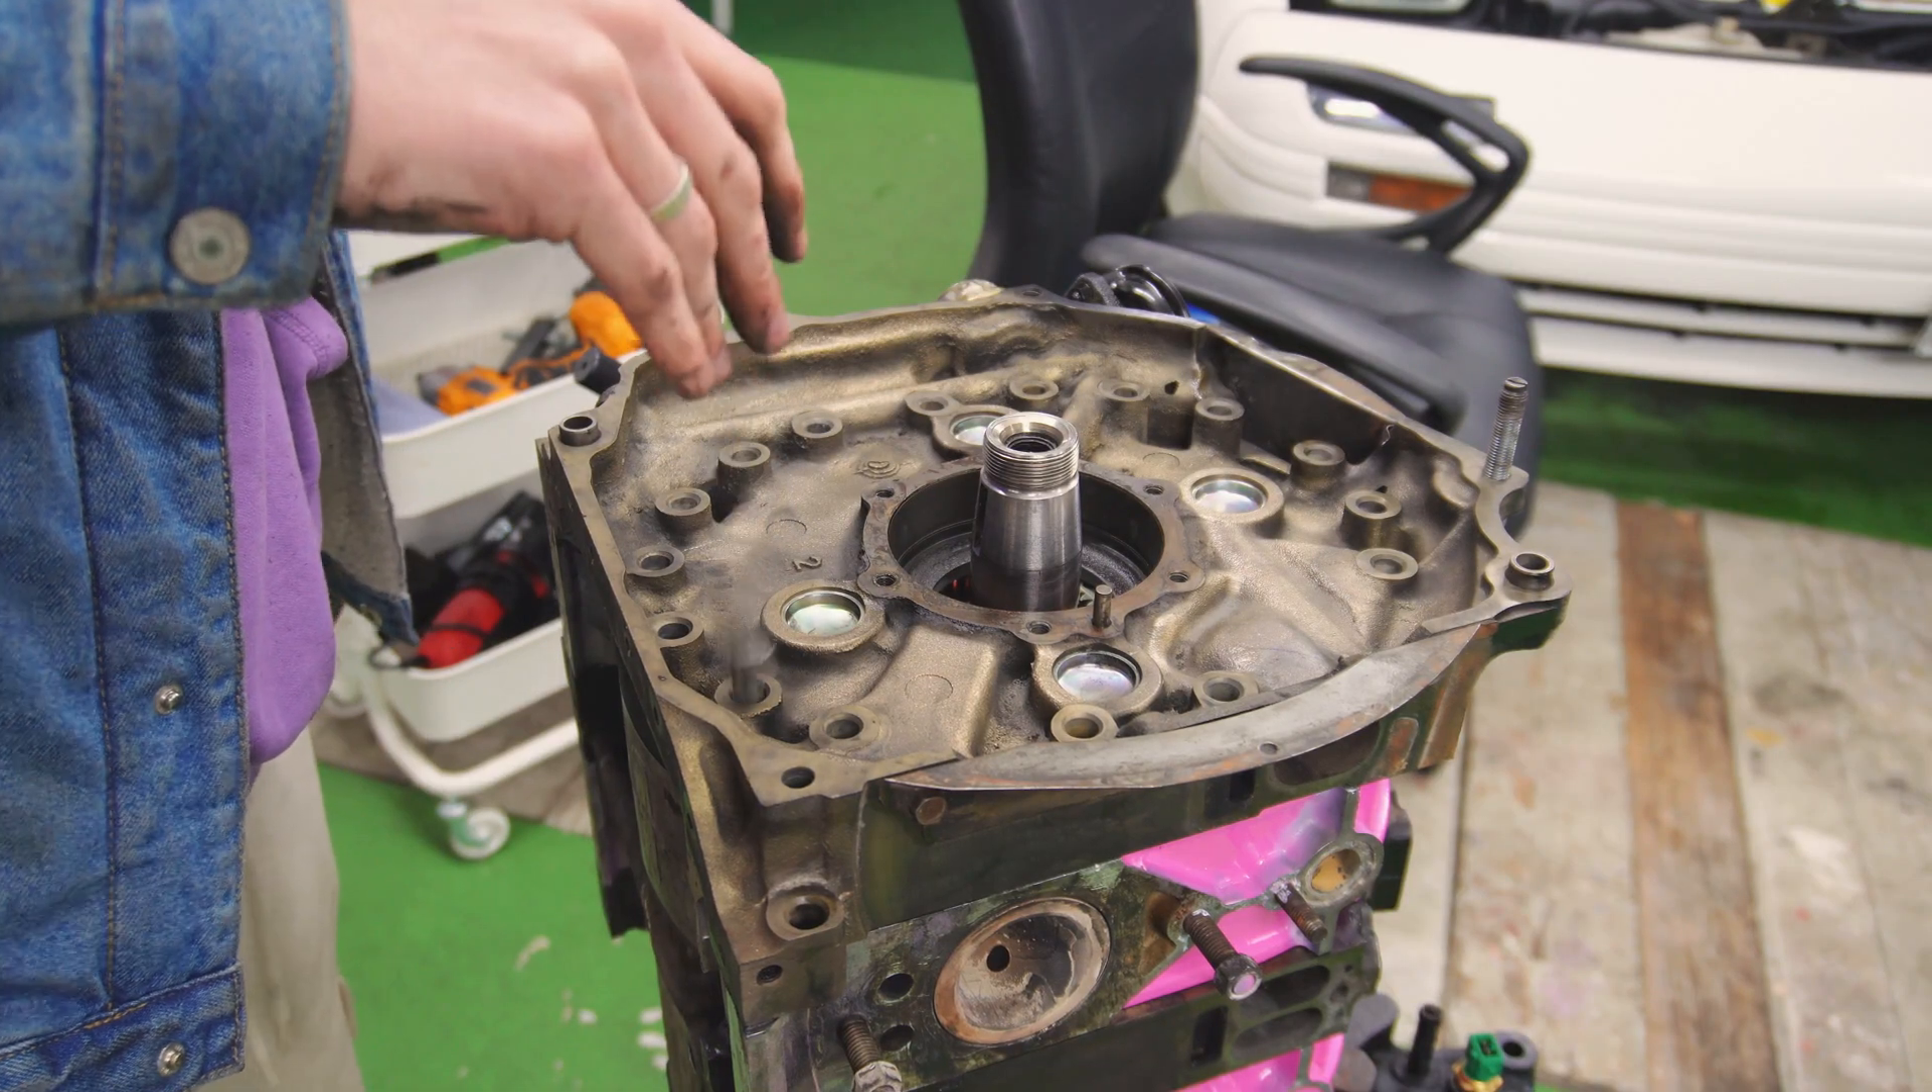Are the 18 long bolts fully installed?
No.